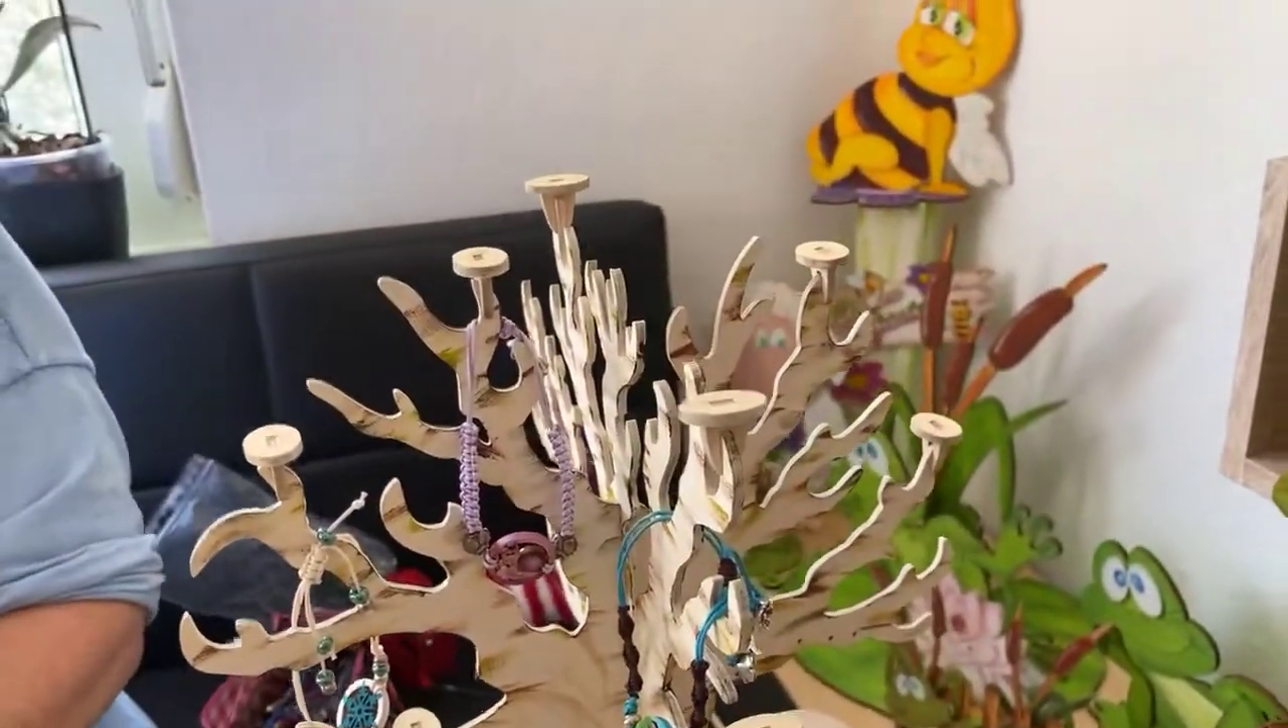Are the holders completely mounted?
Yes.